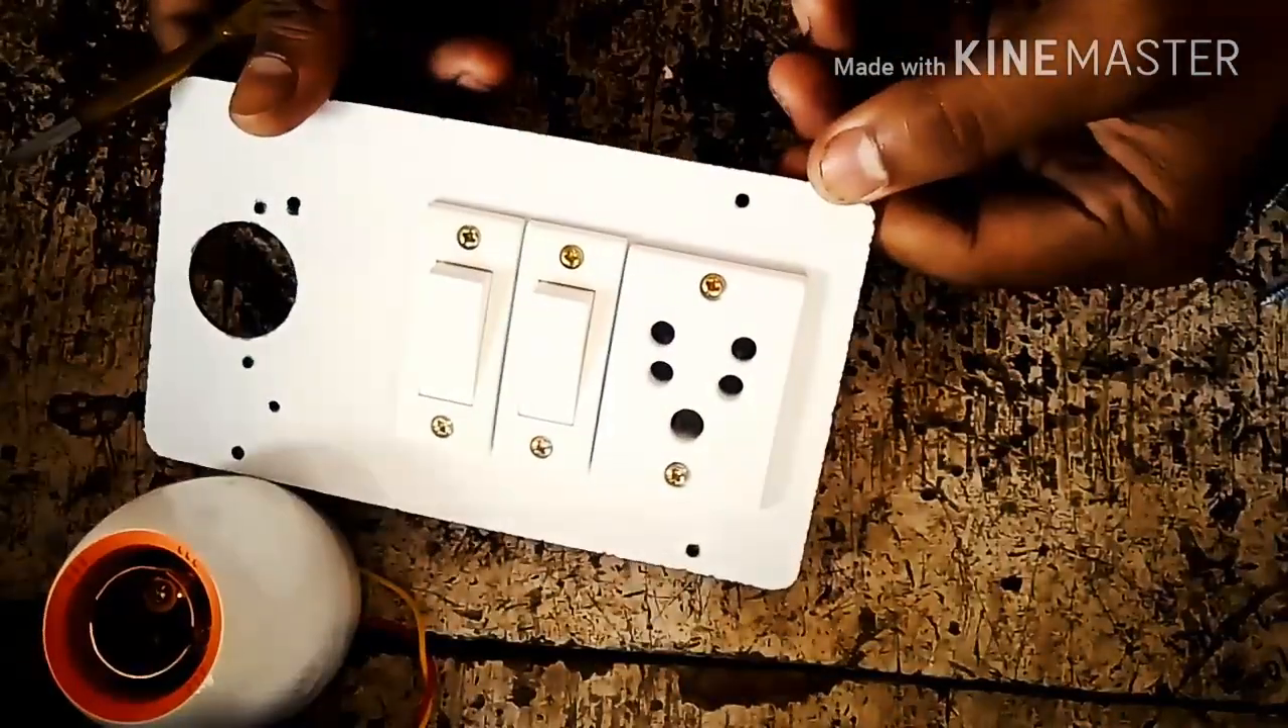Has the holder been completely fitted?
No.